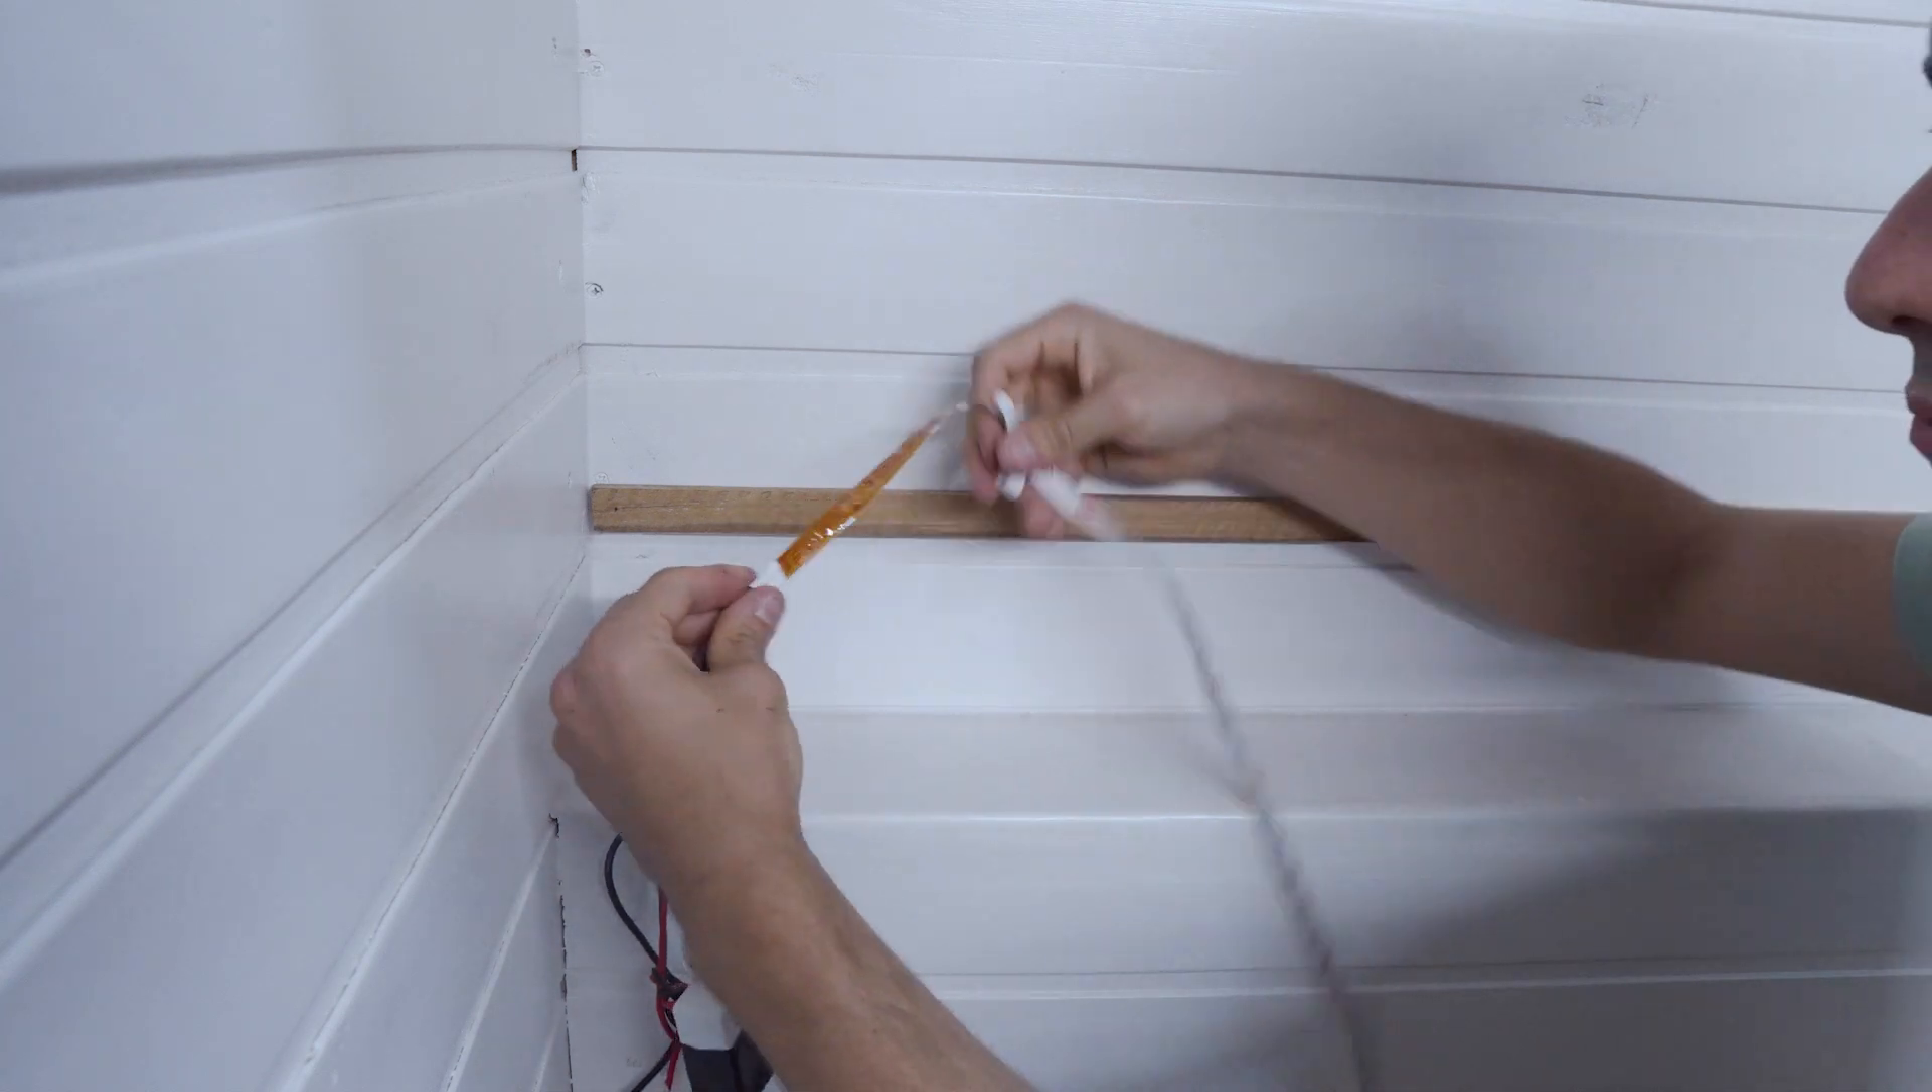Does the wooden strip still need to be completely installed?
No.